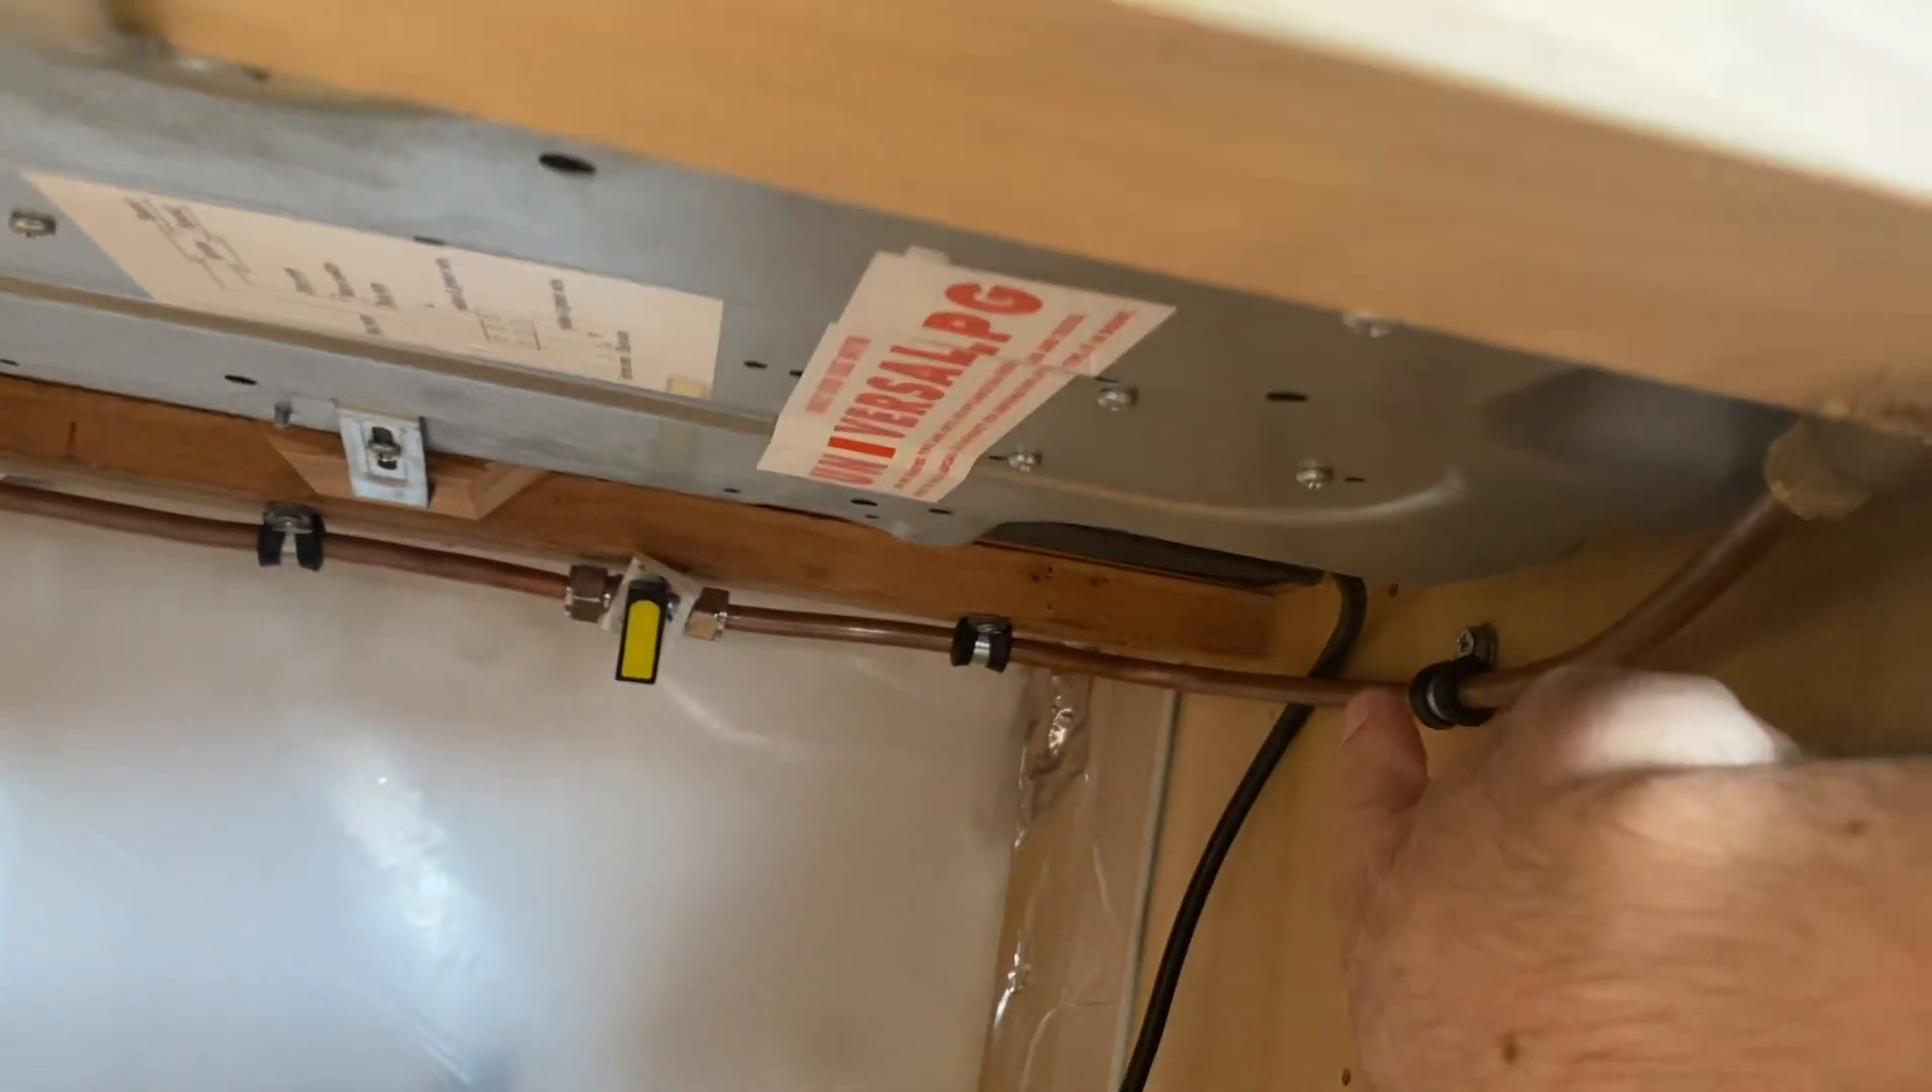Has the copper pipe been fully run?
Yes.